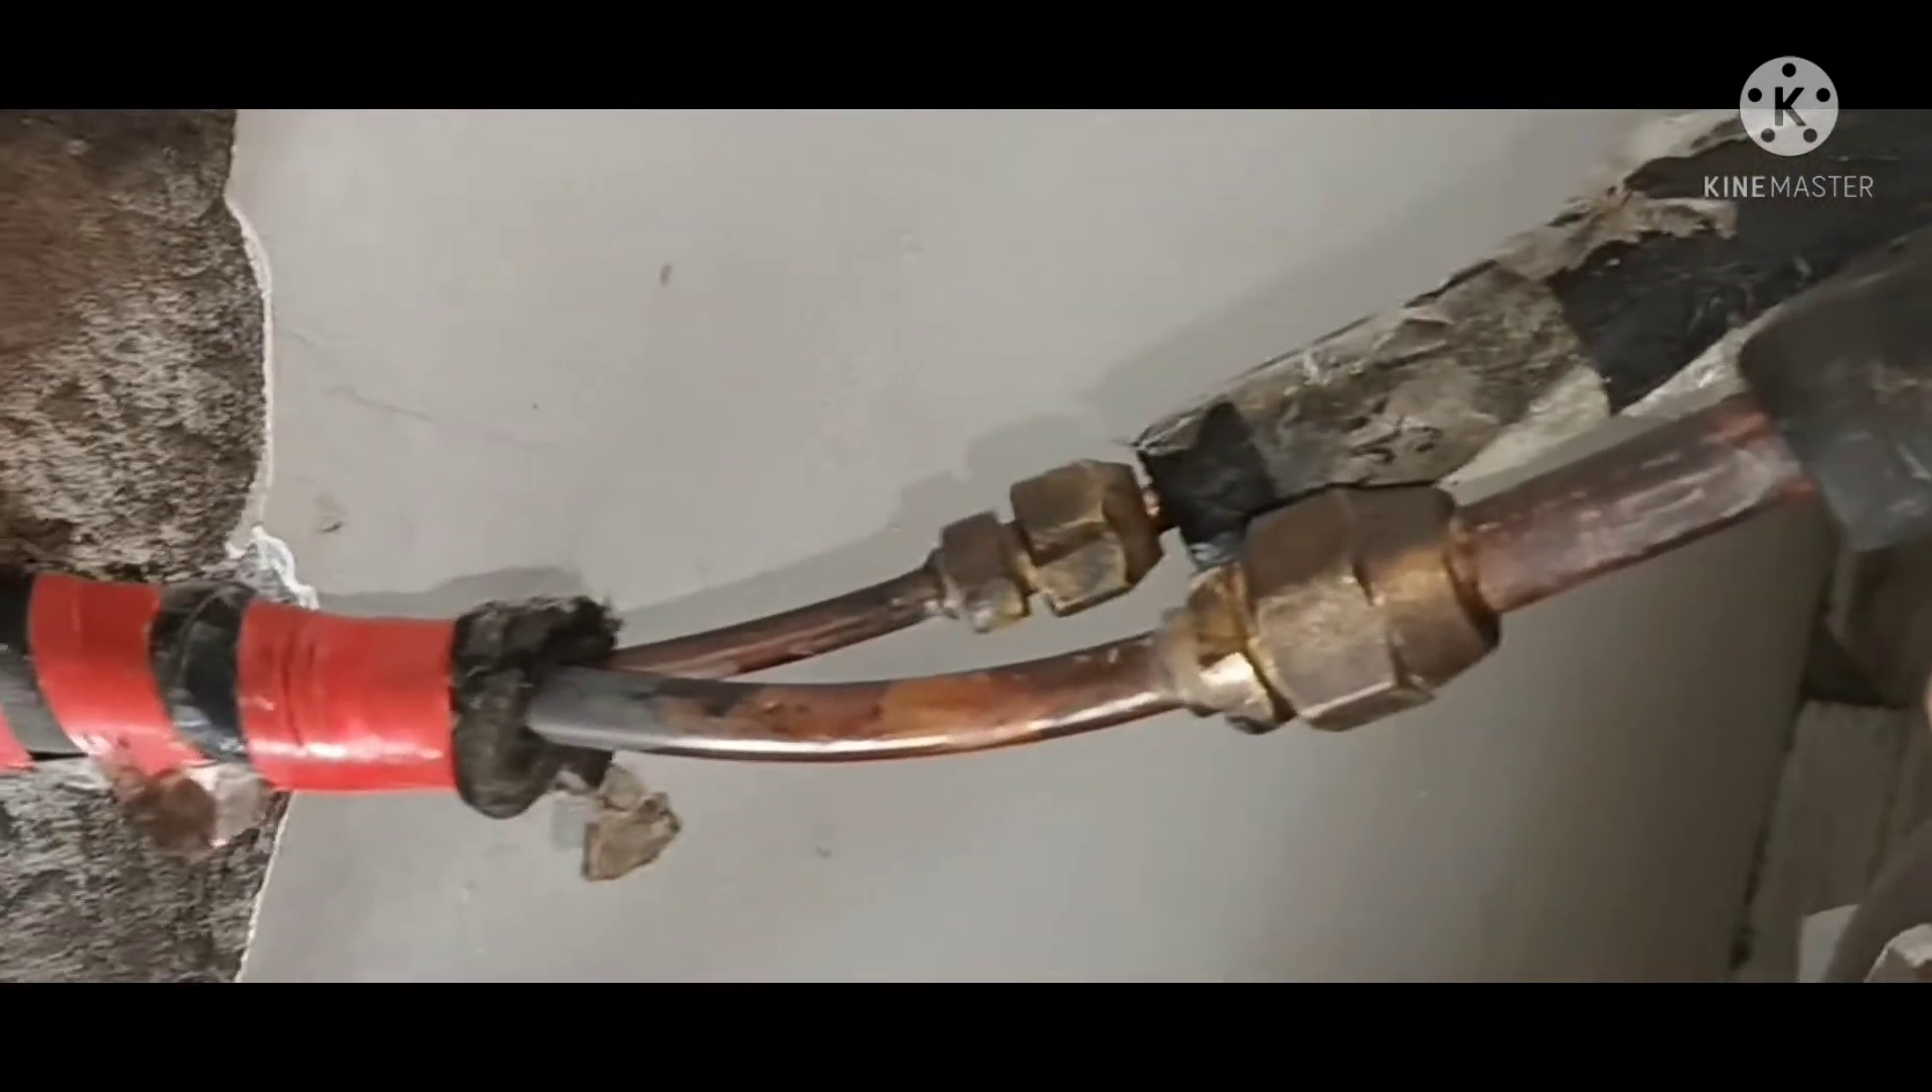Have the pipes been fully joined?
Yes.